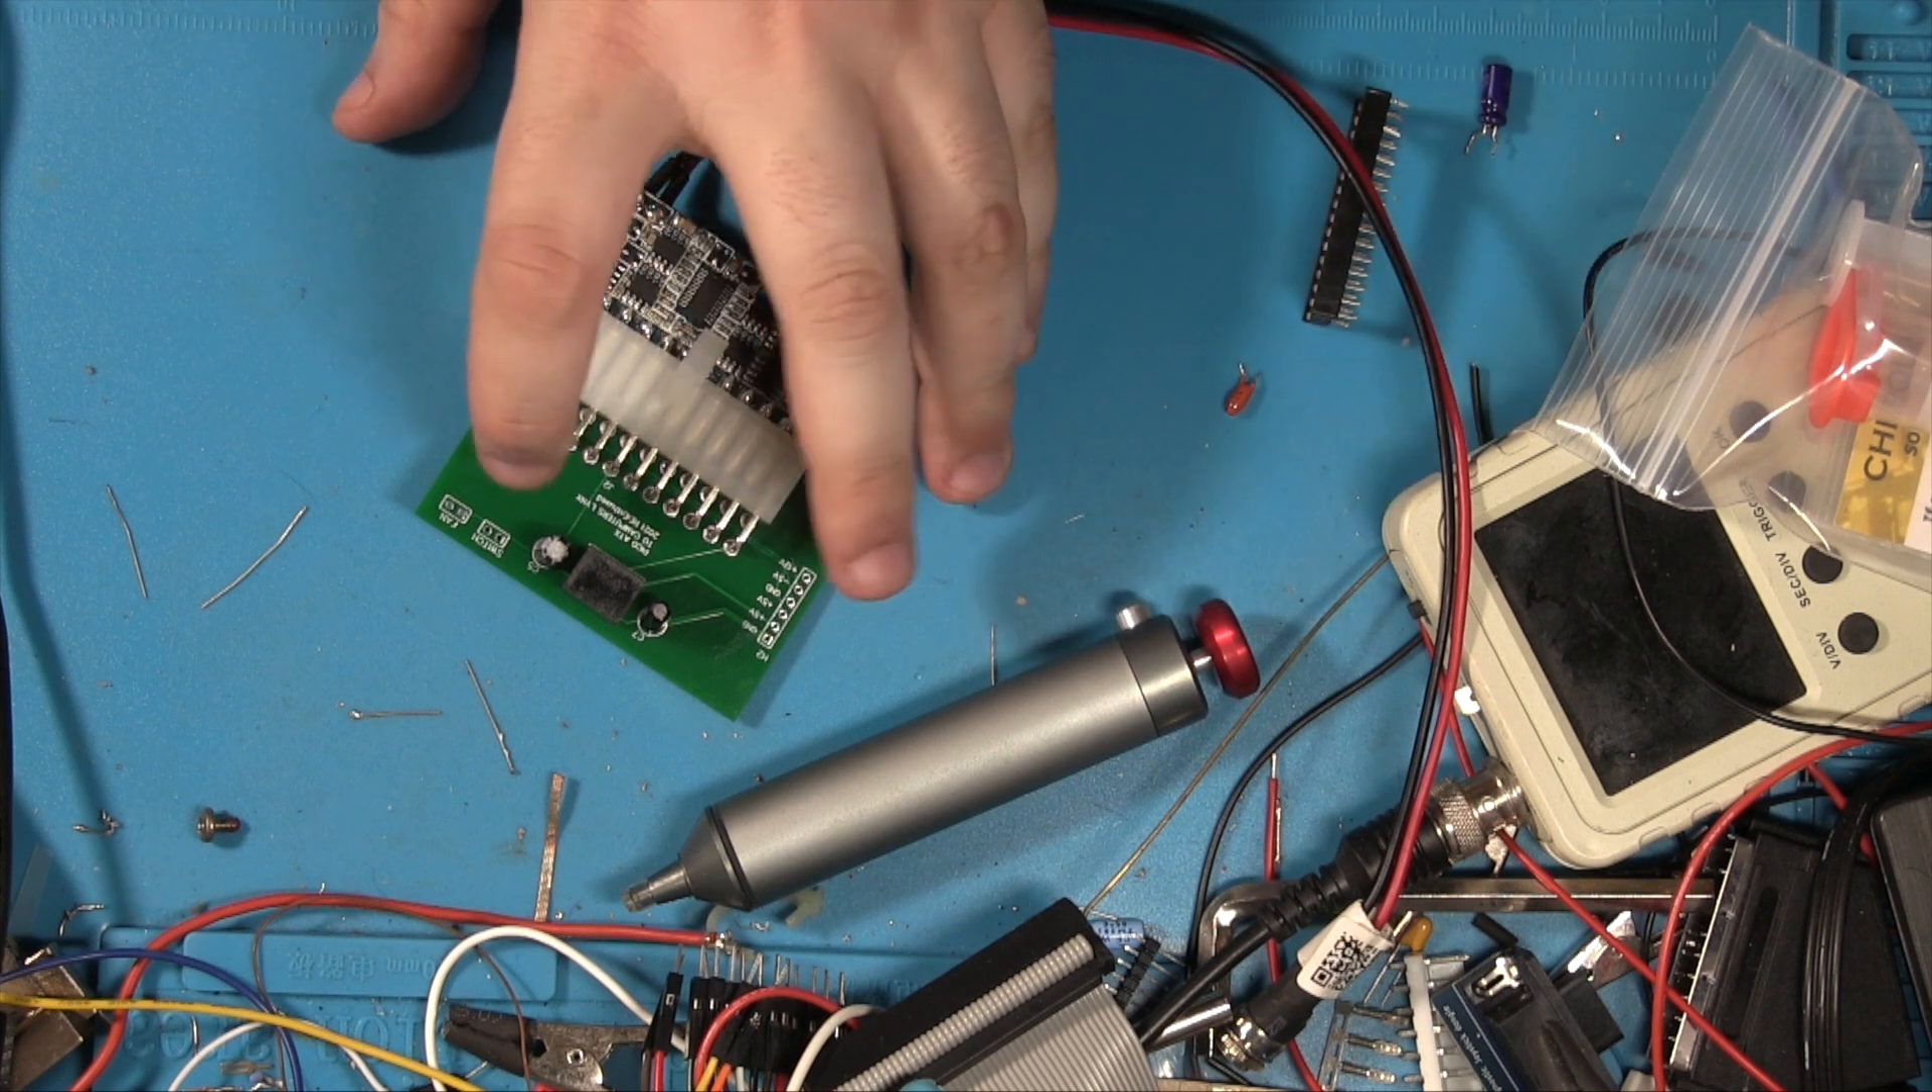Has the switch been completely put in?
No.